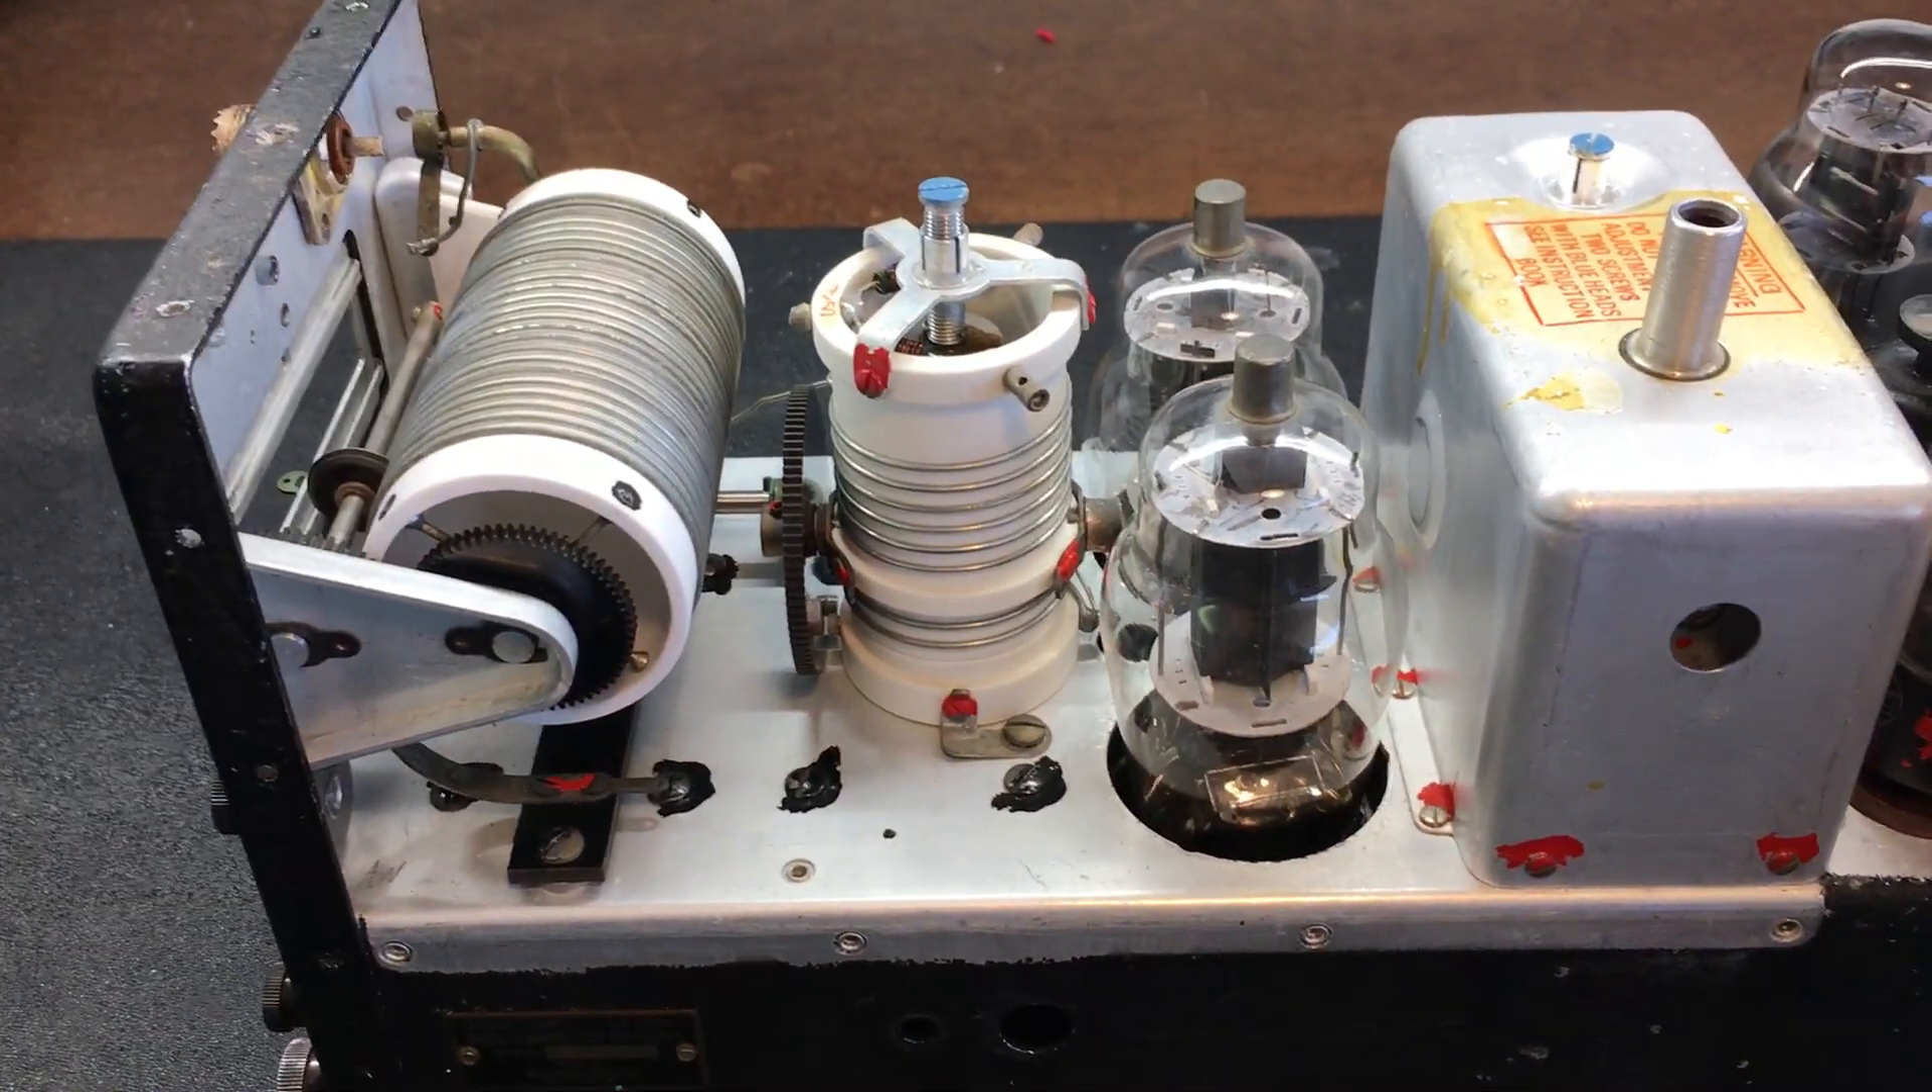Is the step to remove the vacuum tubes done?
No.